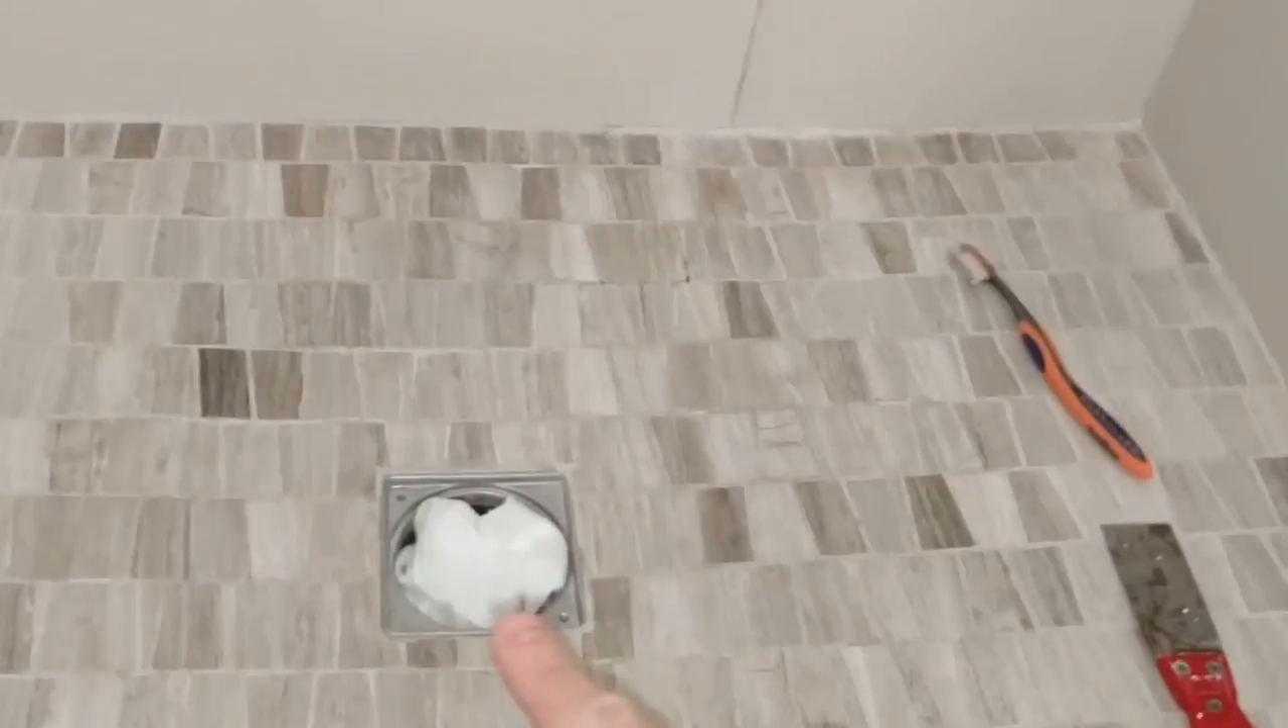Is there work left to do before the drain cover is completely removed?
No.